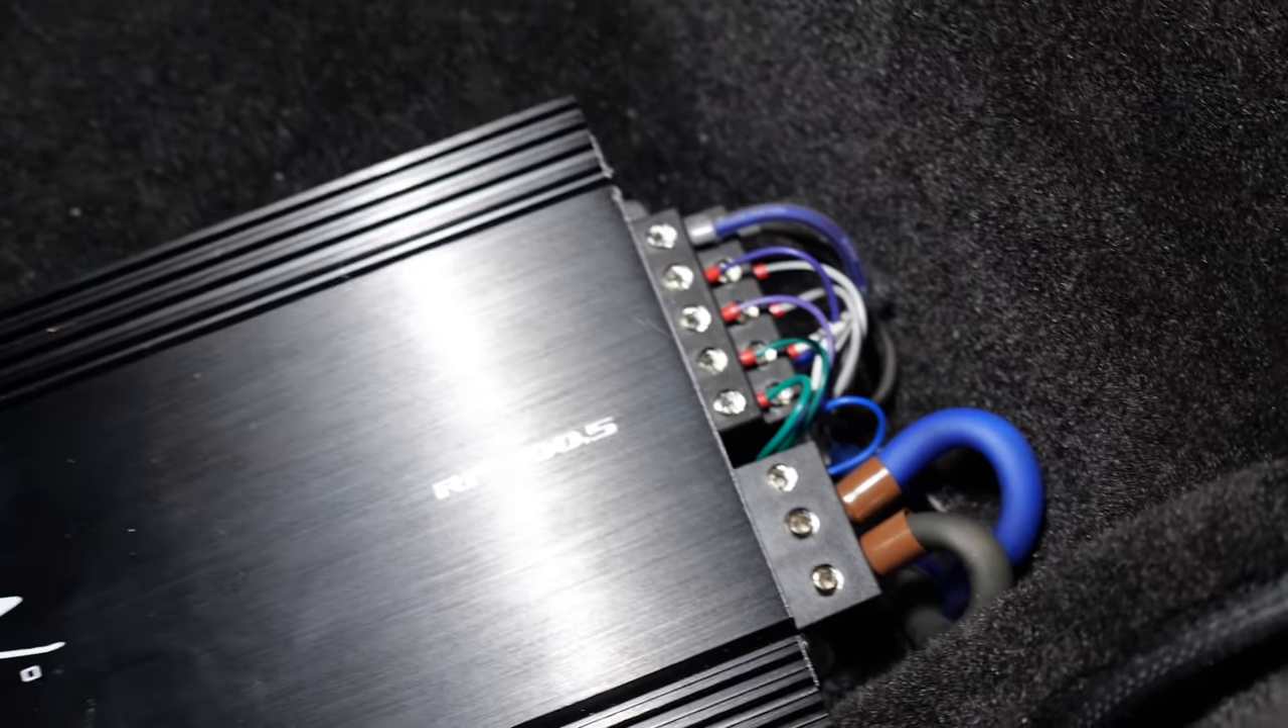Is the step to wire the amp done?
Yes.